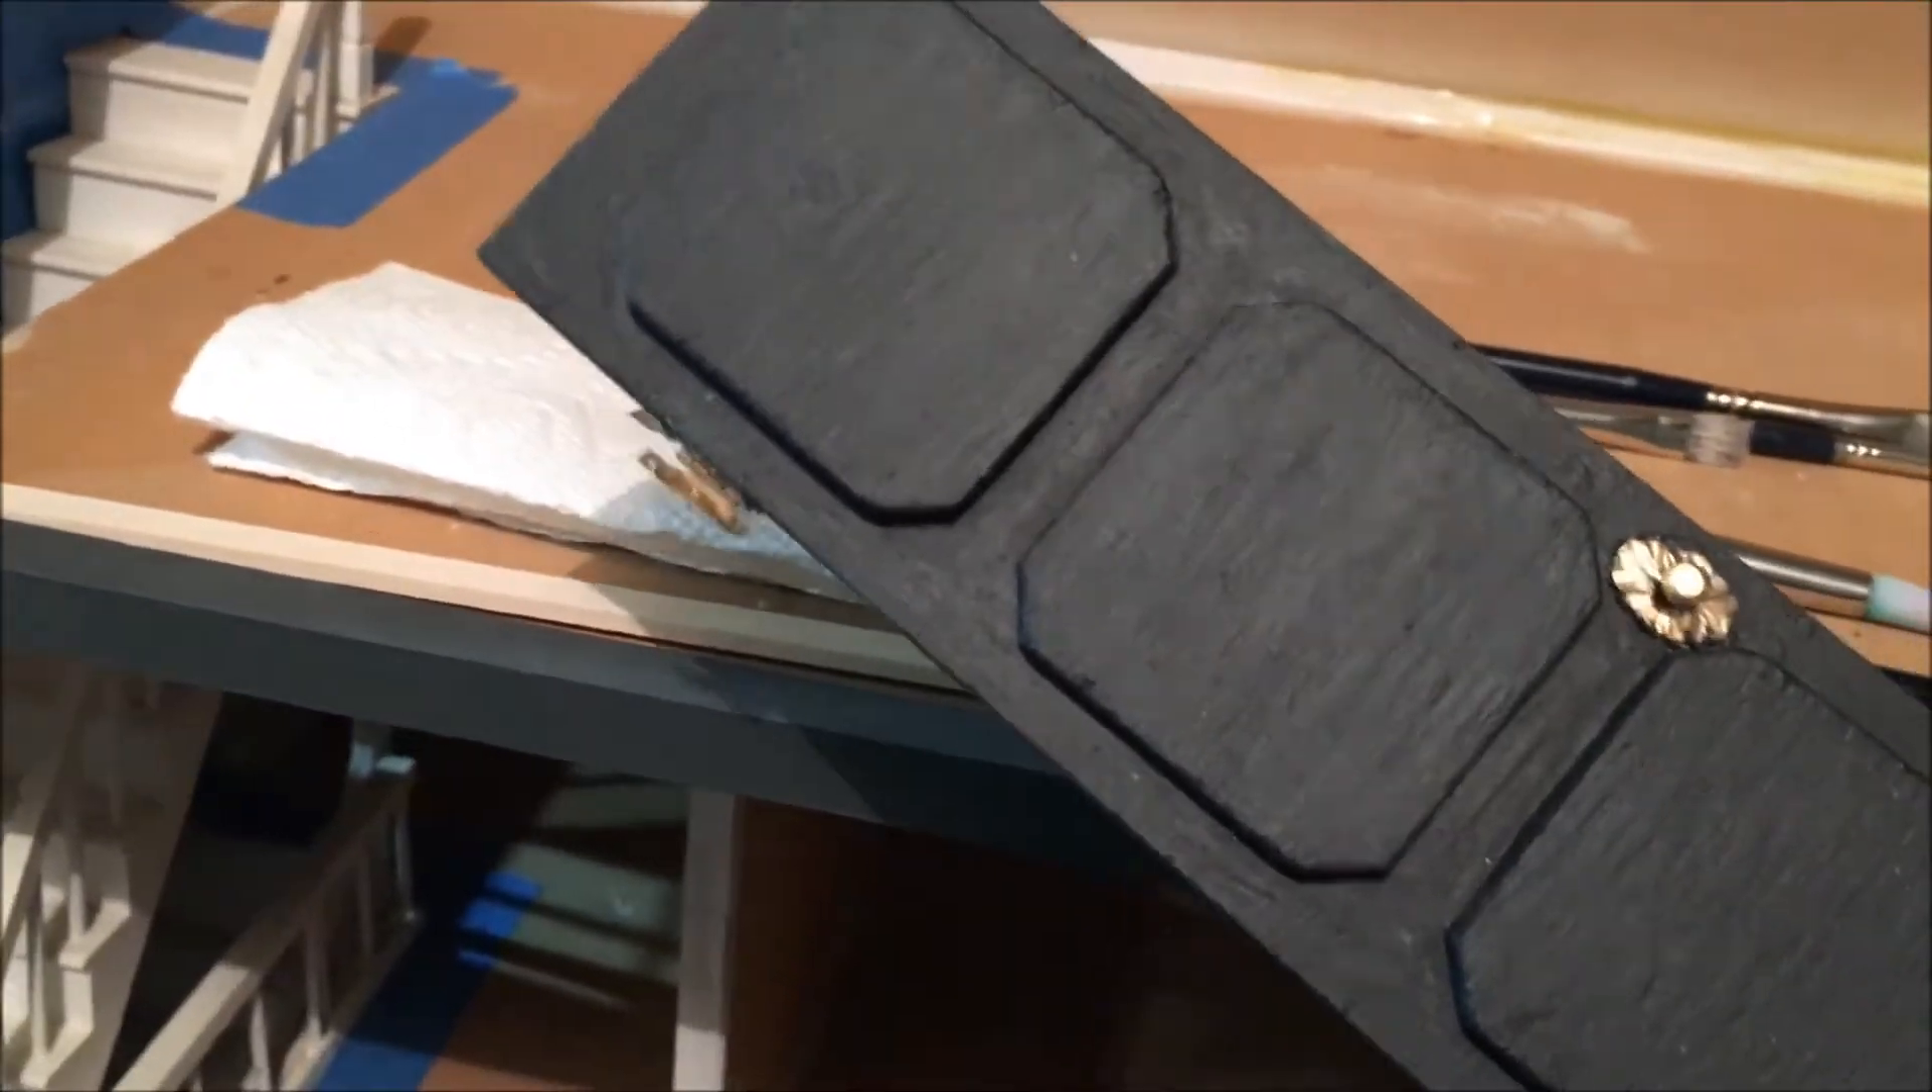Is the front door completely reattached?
No.